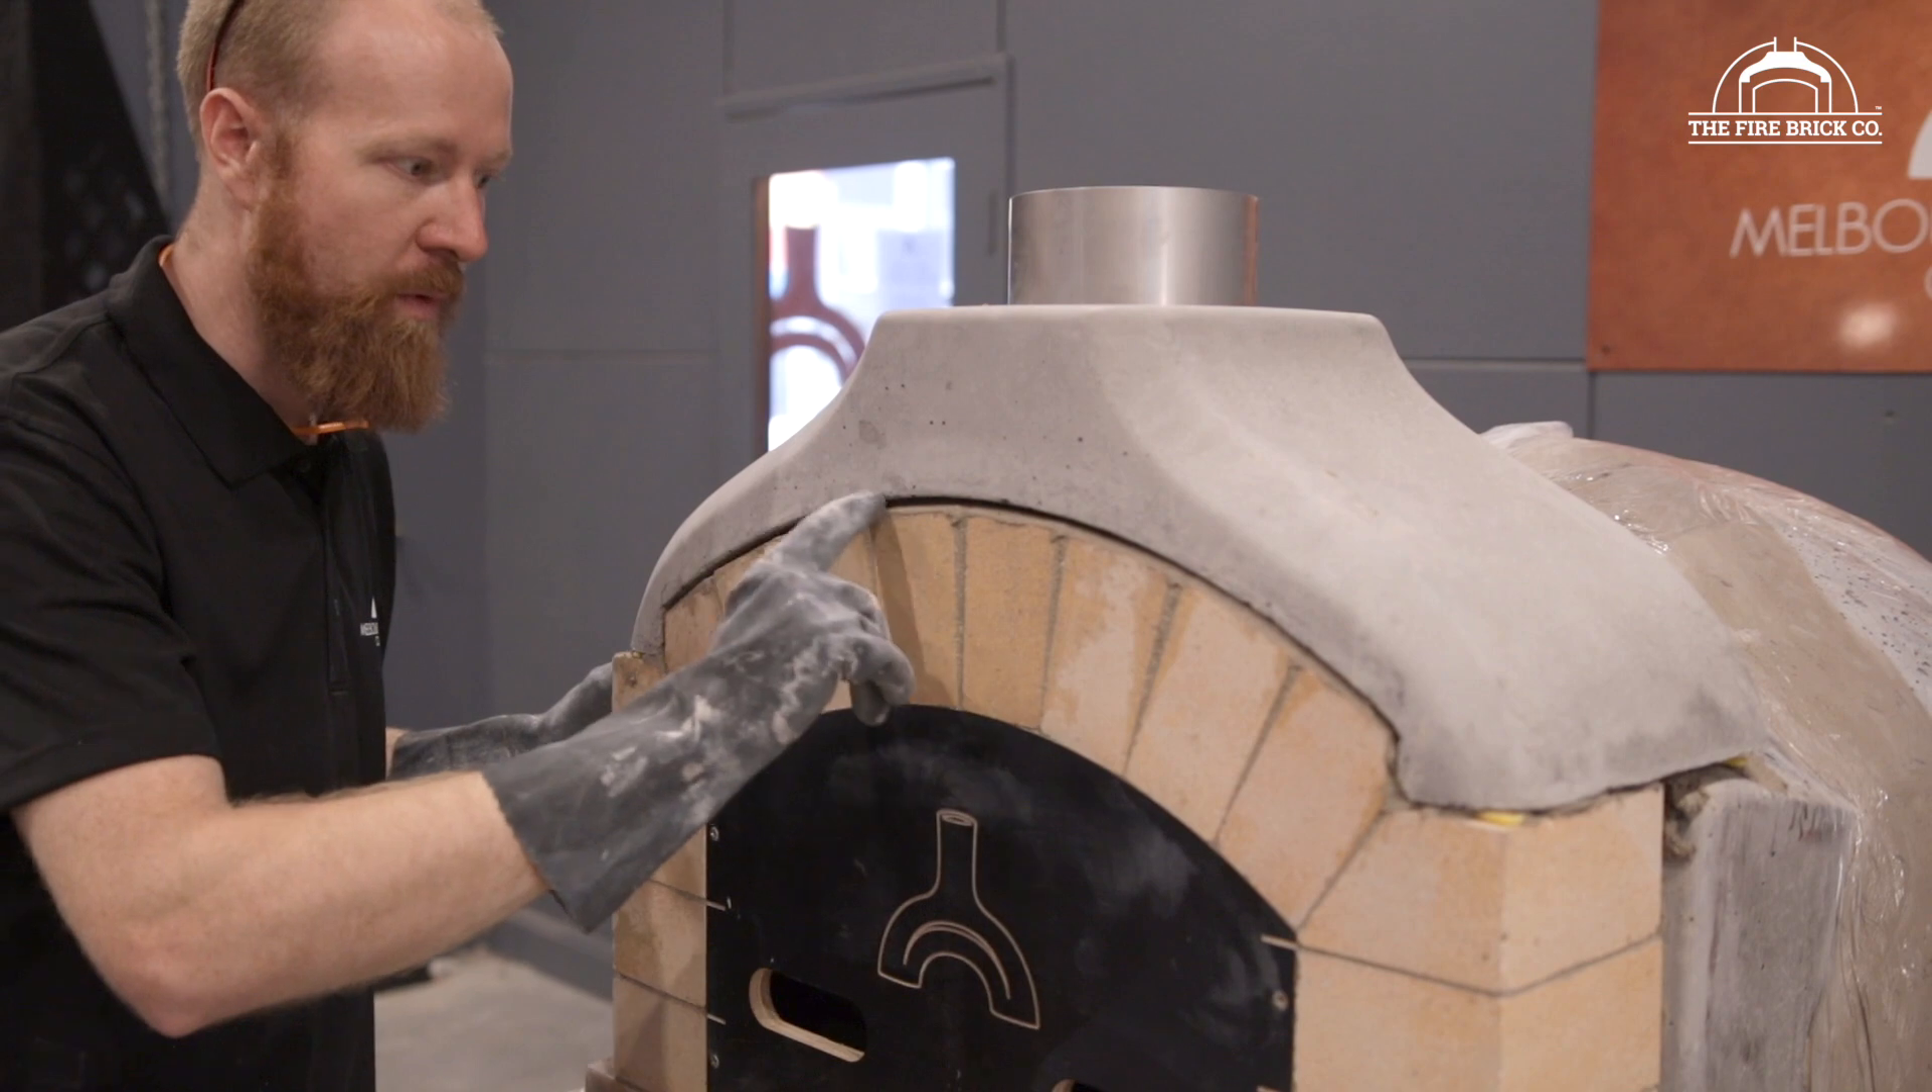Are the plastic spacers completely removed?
No.